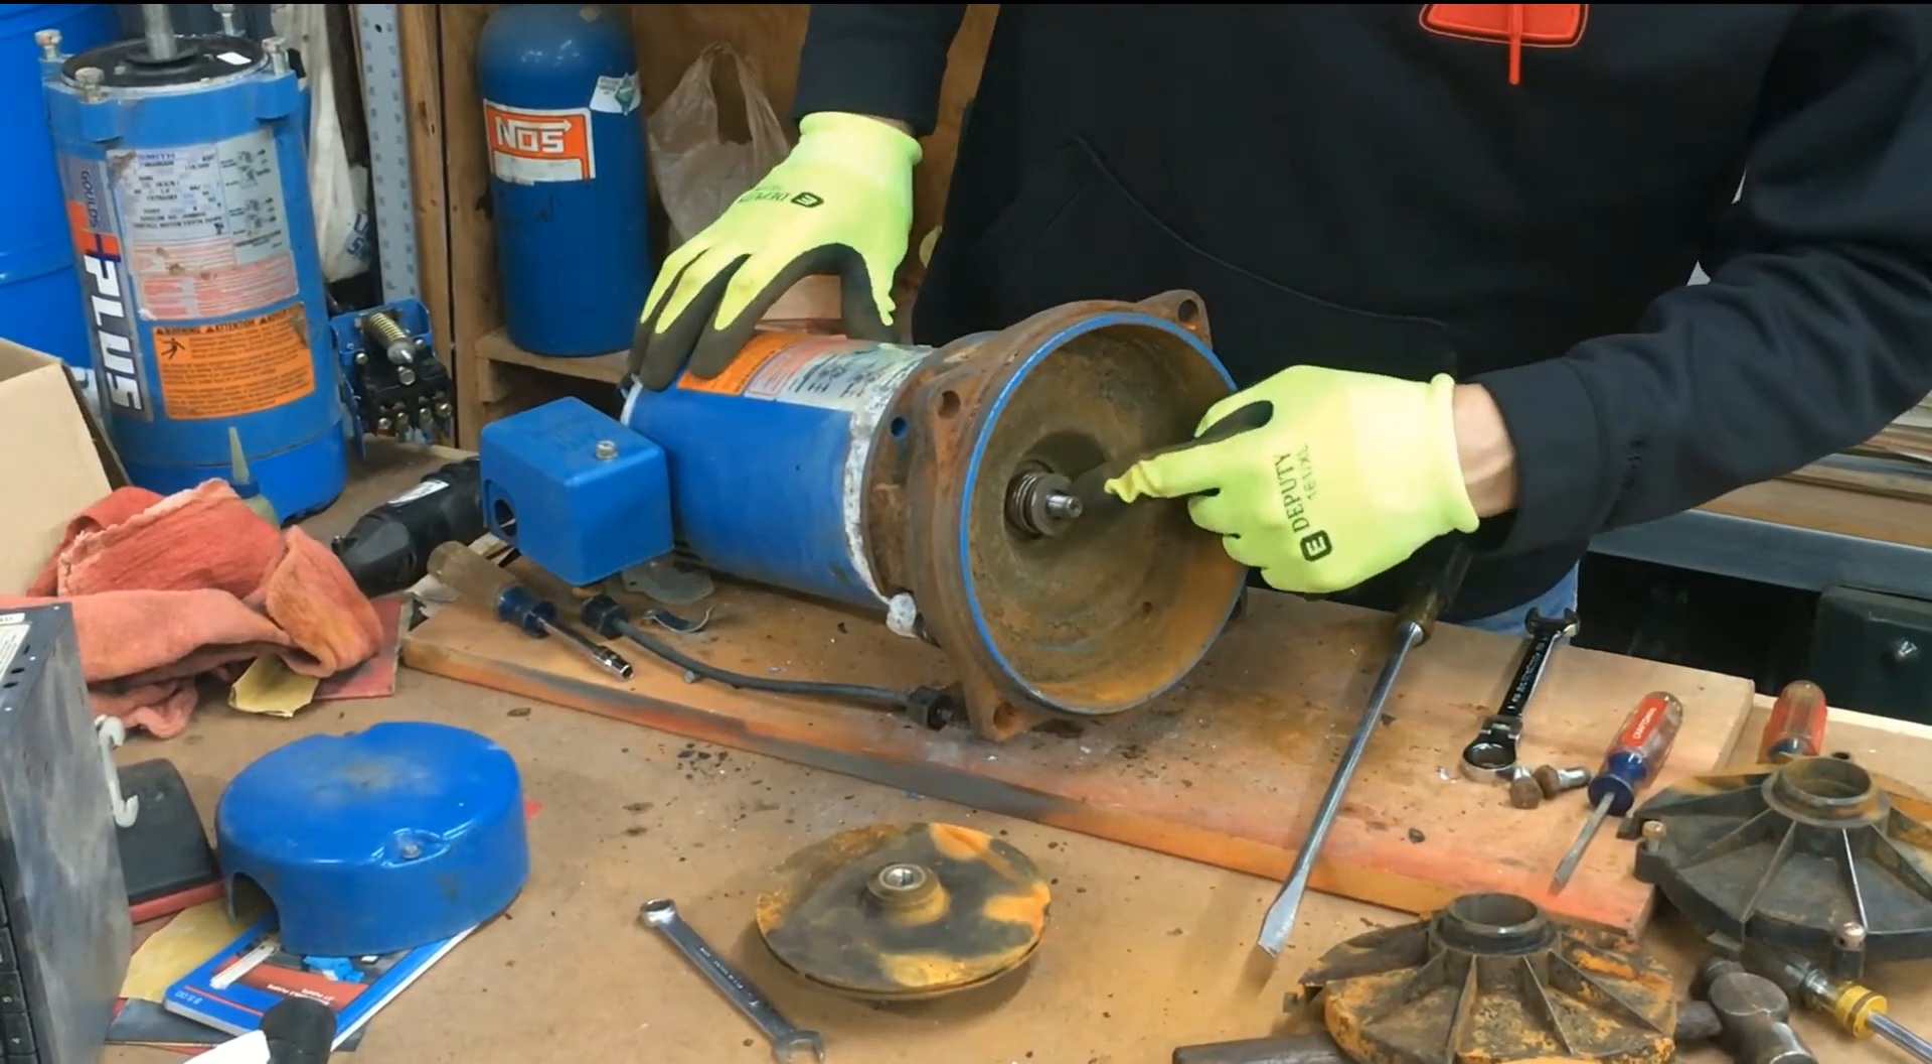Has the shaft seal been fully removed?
No.